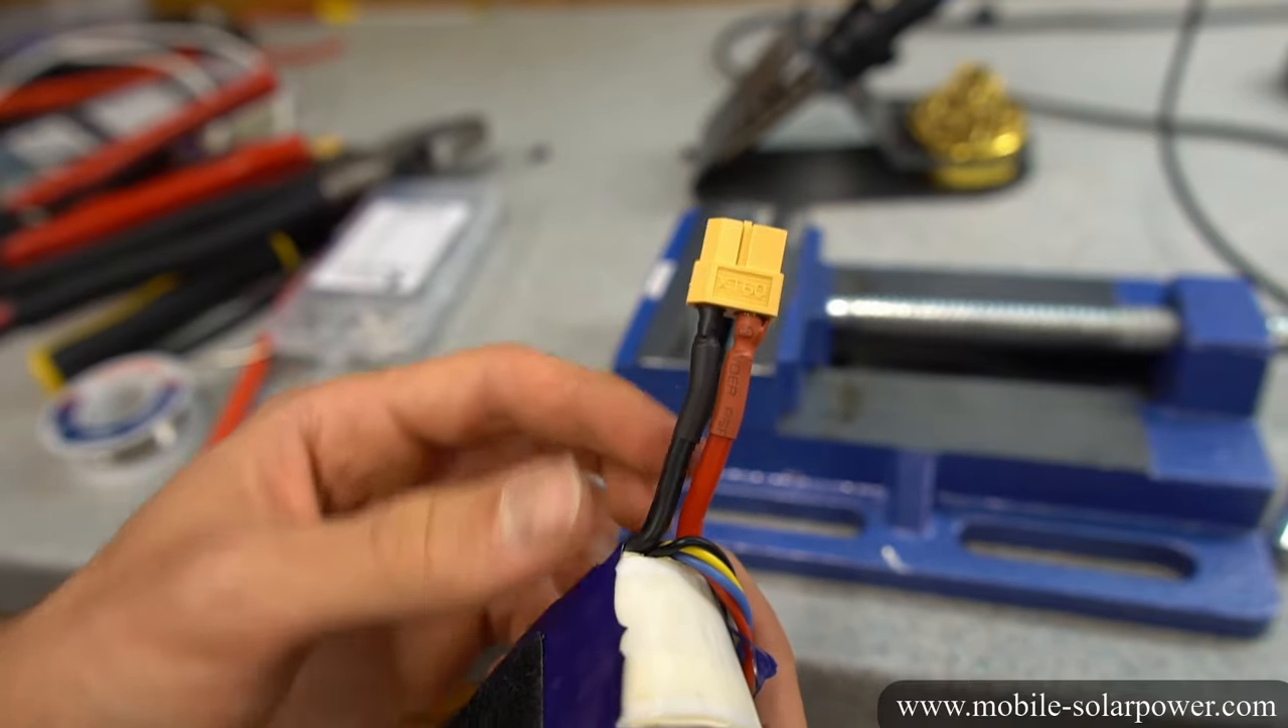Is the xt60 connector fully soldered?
Yes.